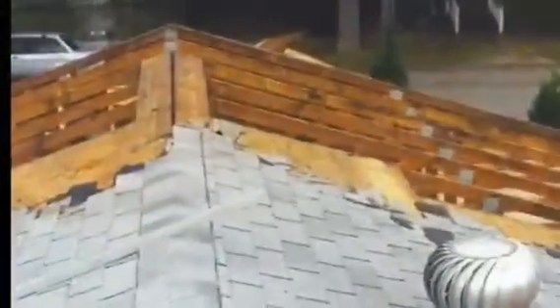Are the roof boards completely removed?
No.